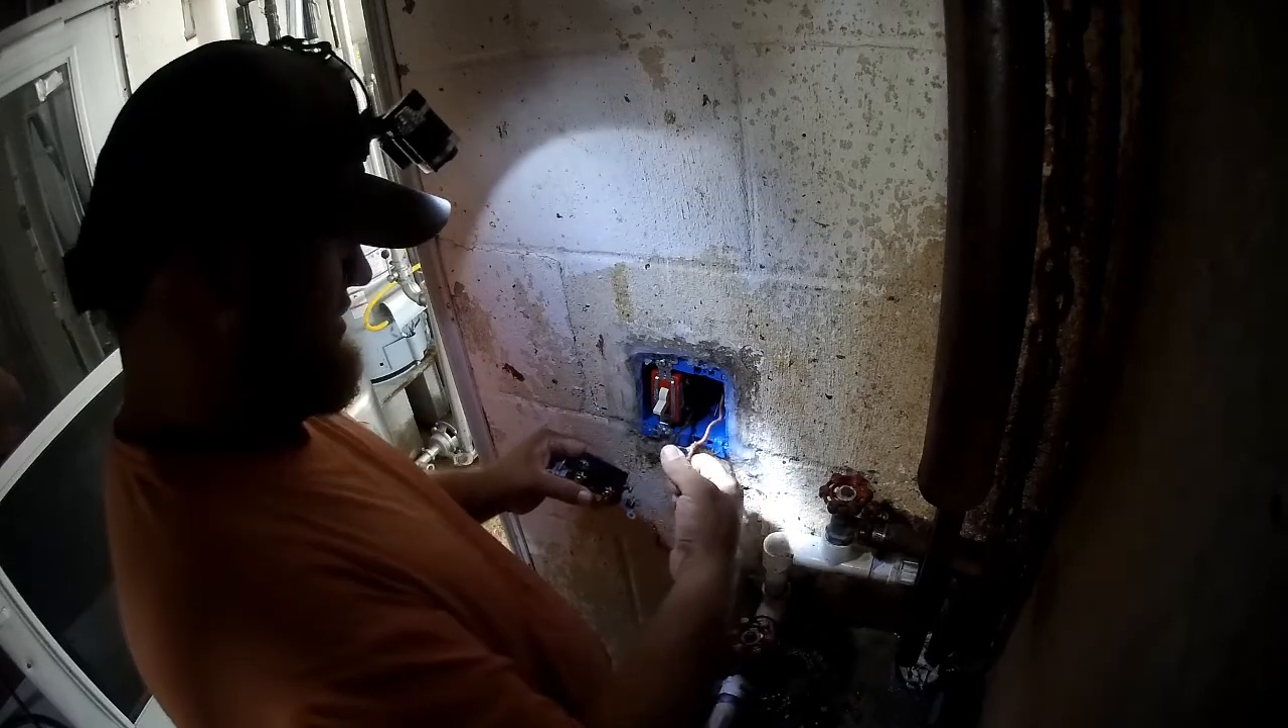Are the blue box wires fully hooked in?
No.